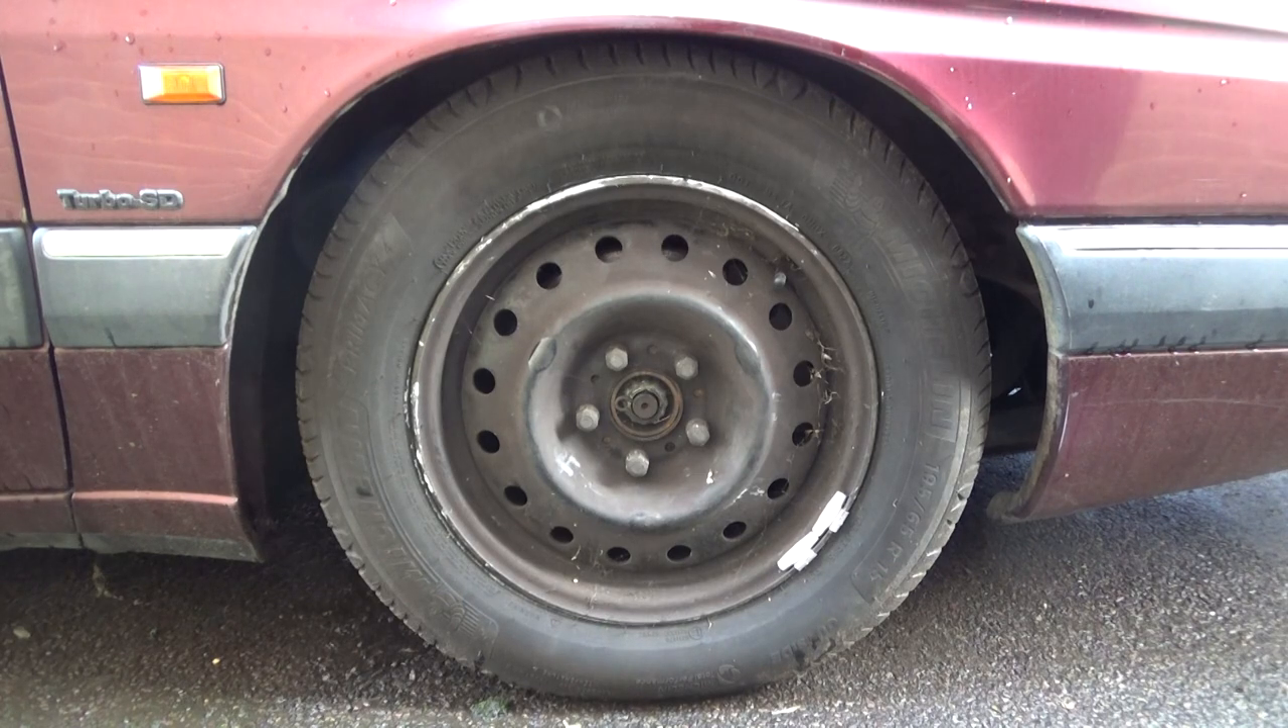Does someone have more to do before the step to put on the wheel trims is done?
Yes.